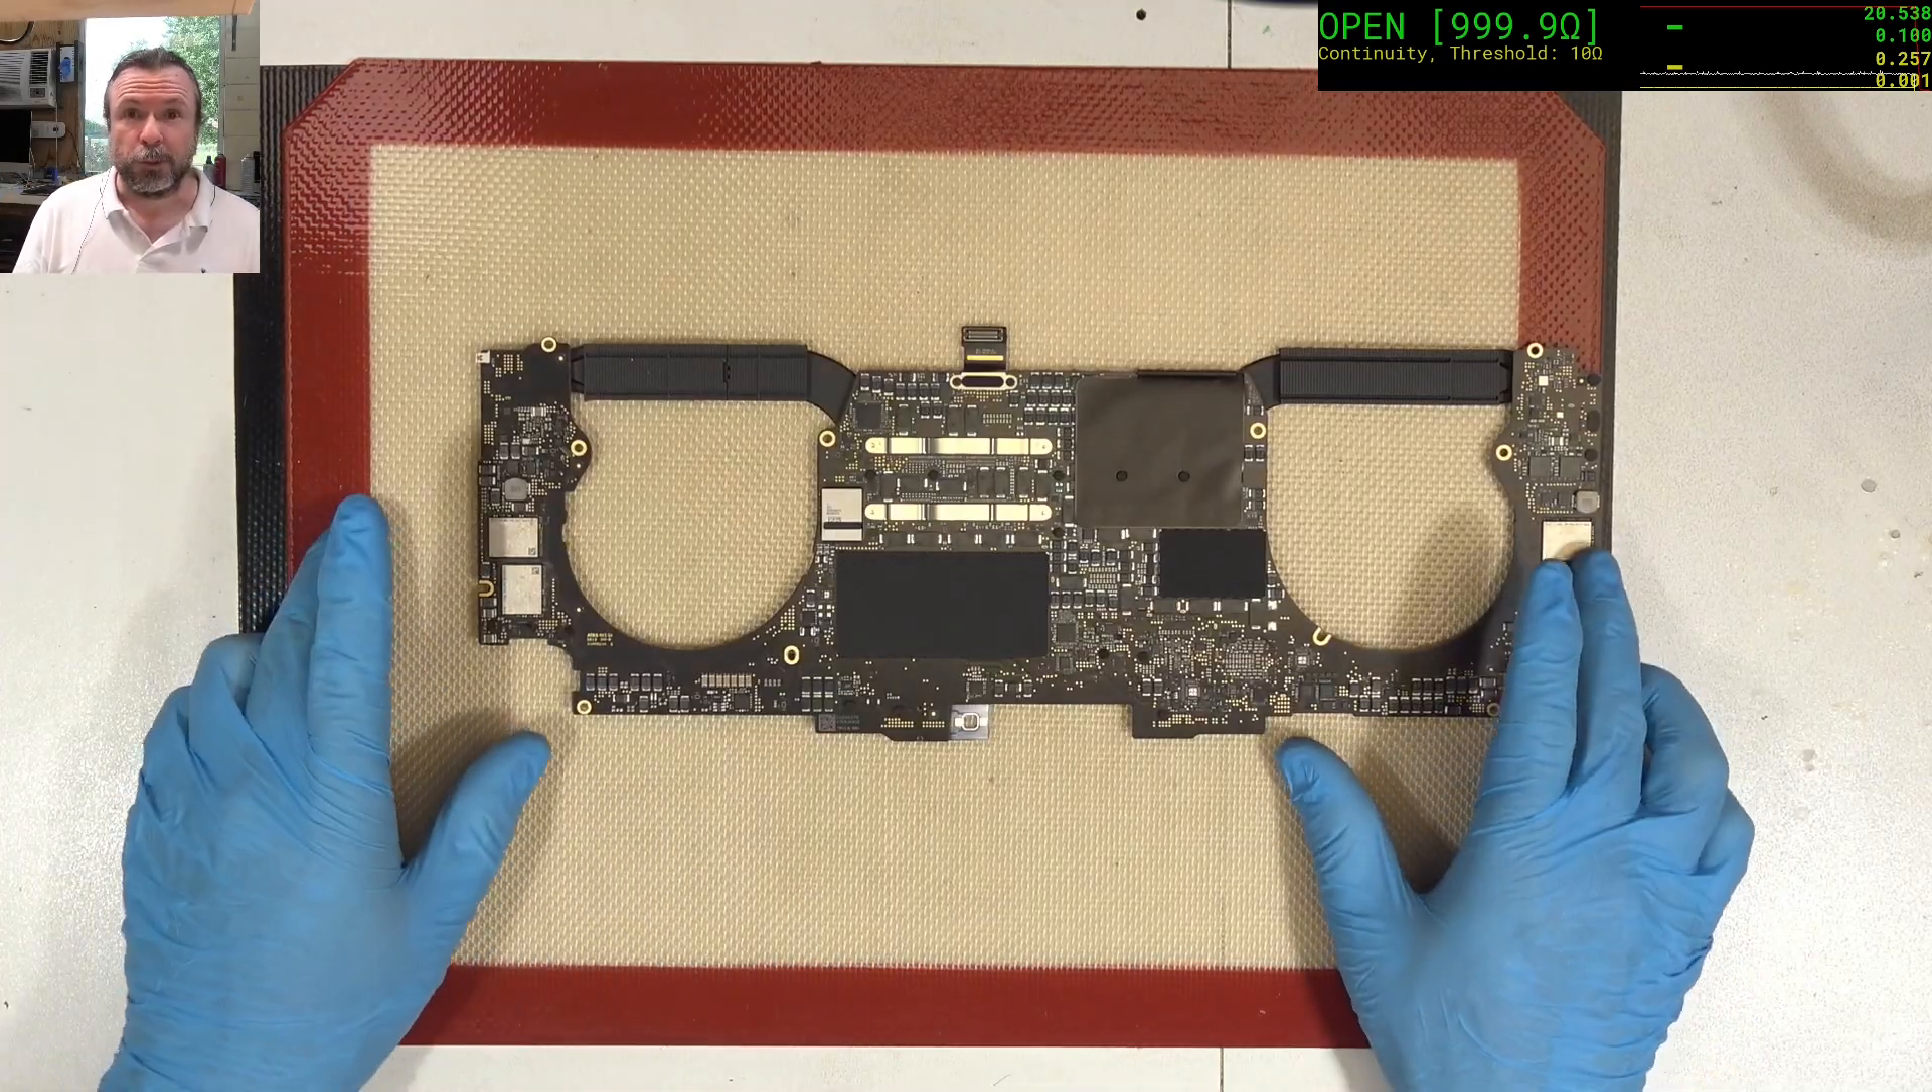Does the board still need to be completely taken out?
No.